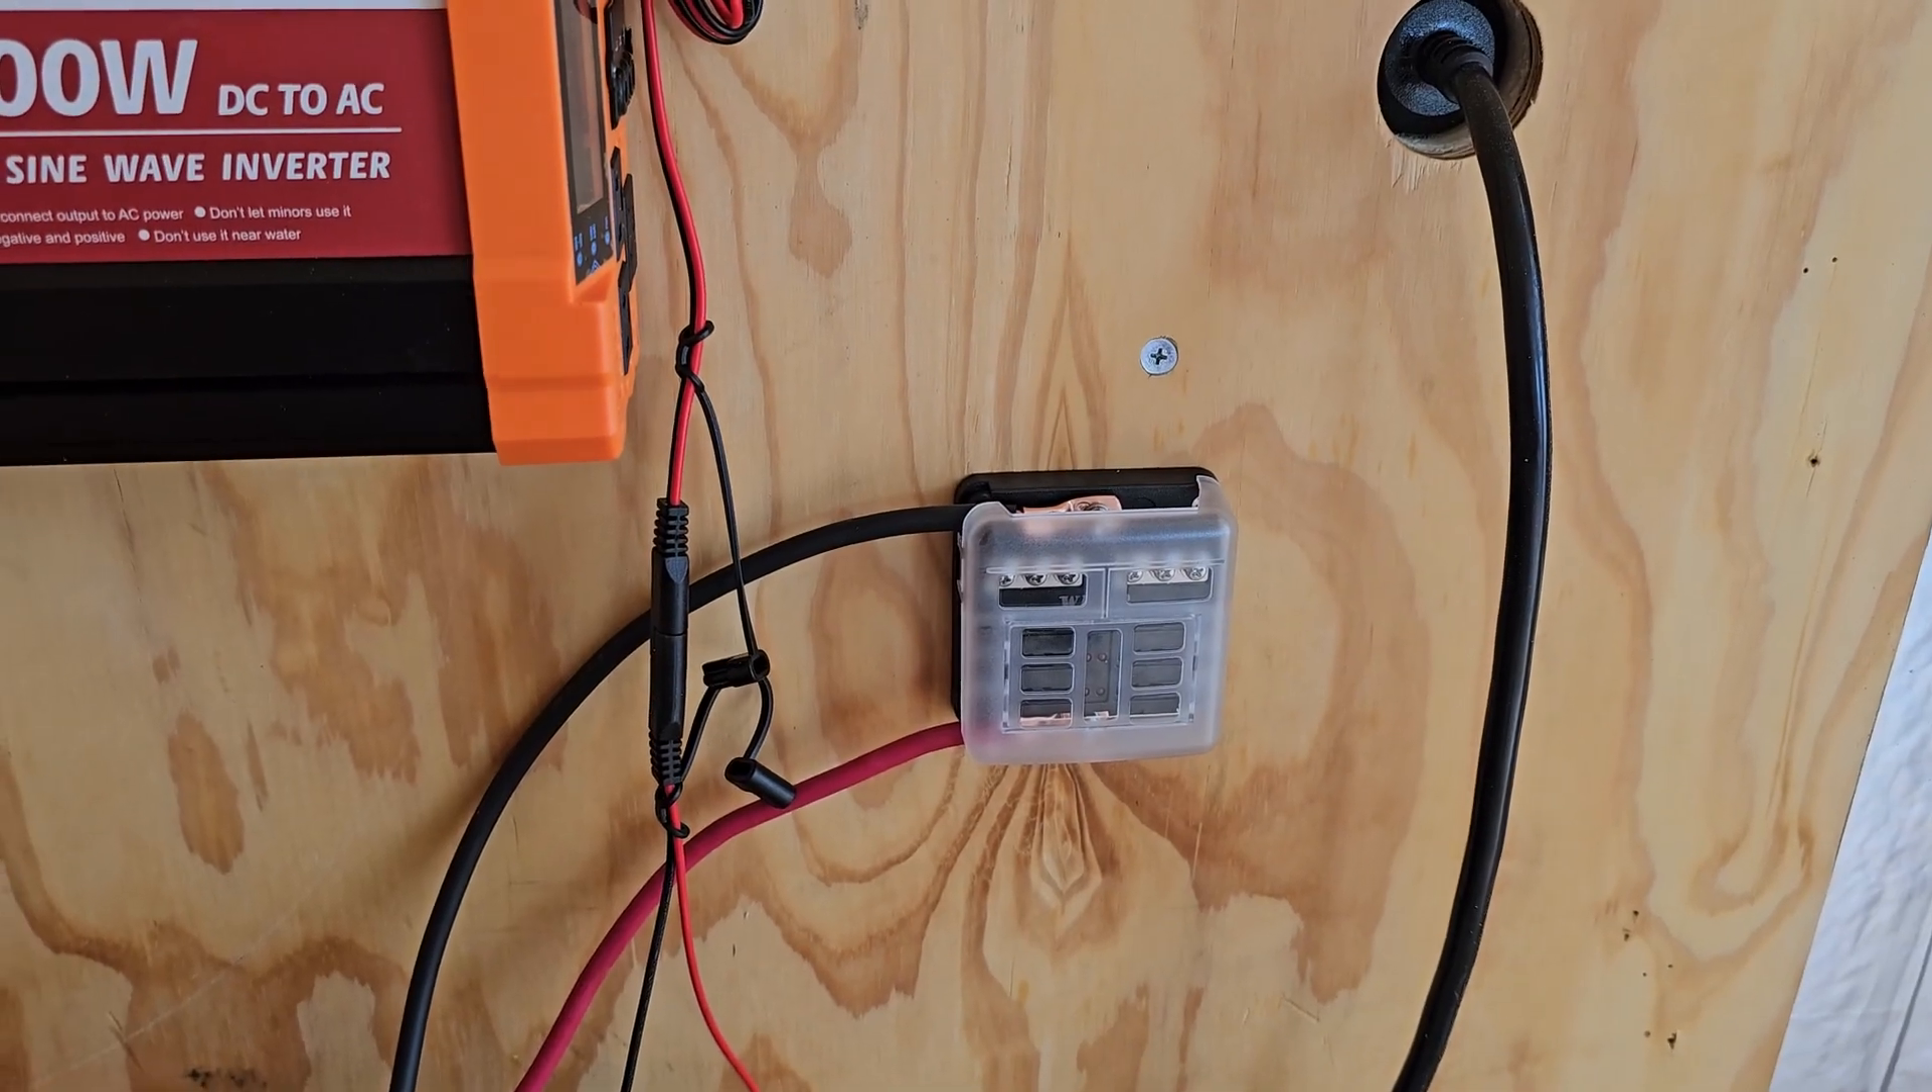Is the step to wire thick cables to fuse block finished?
Yes.